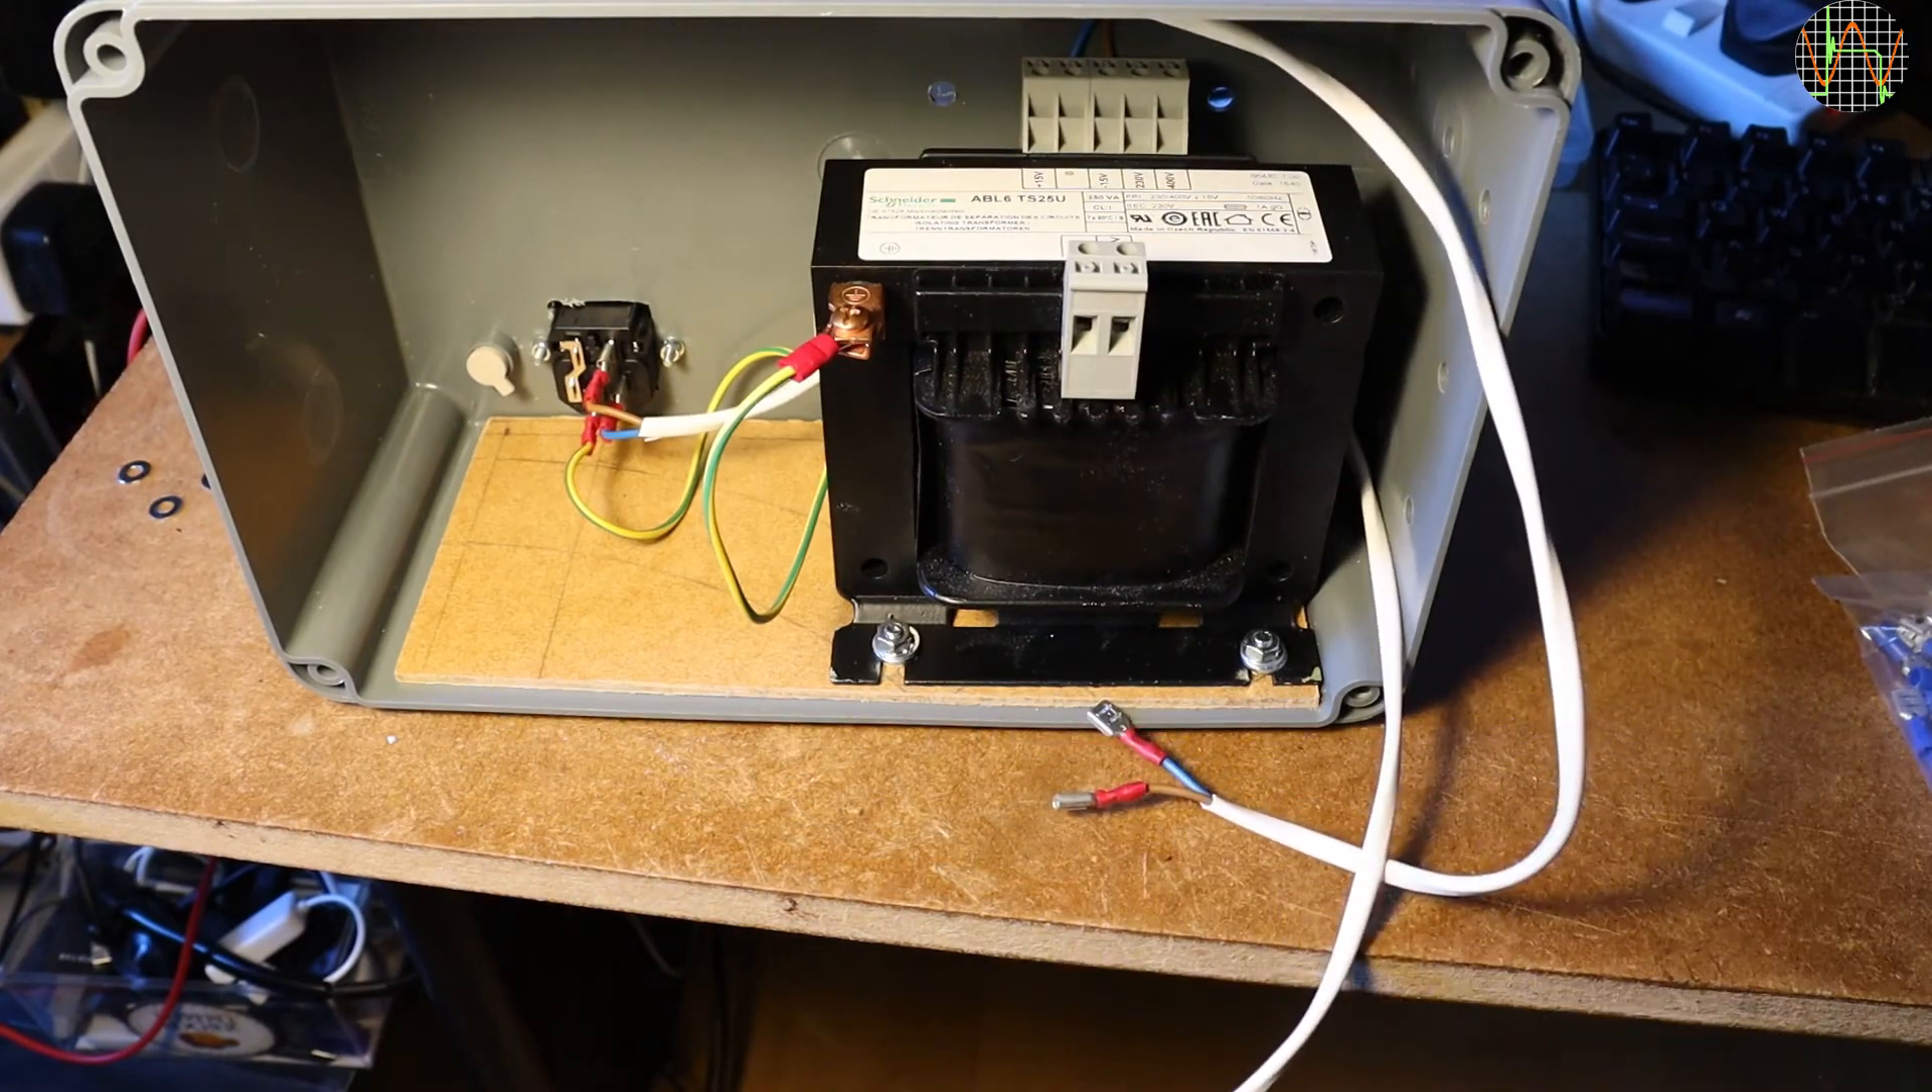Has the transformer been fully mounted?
Yes.